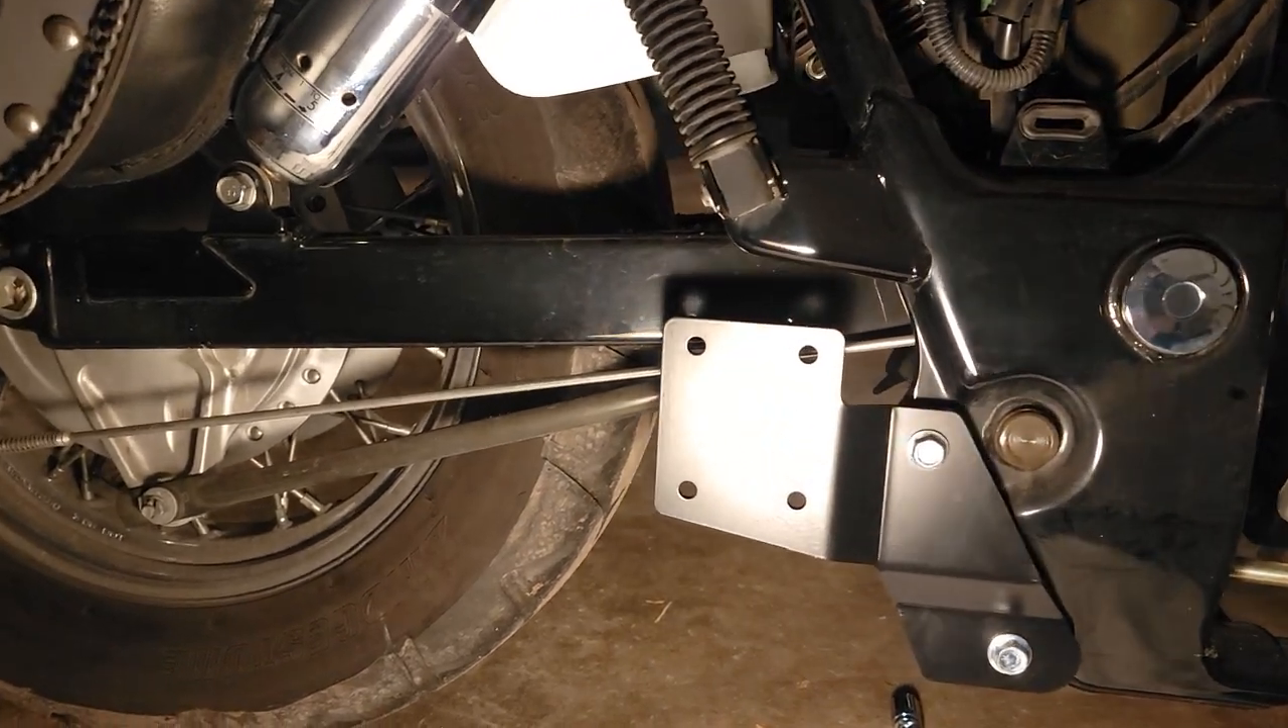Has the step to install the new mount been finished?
Yes.